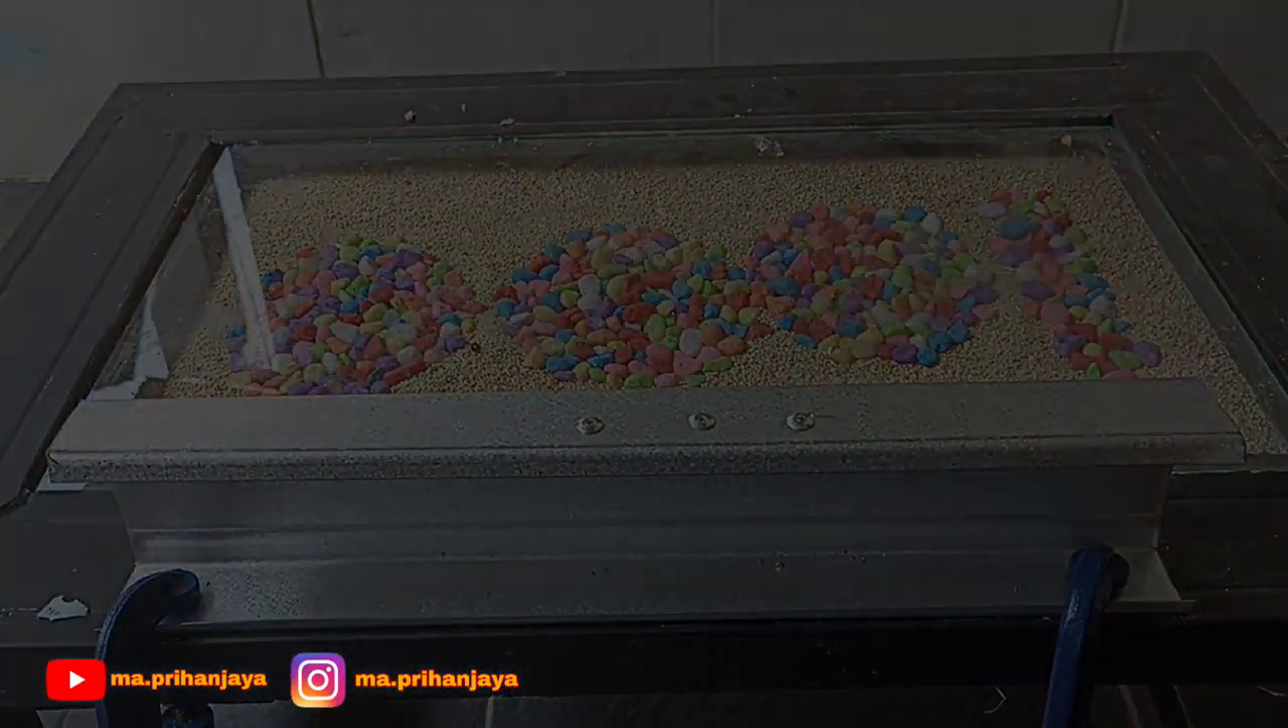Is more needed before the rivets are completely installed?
No.